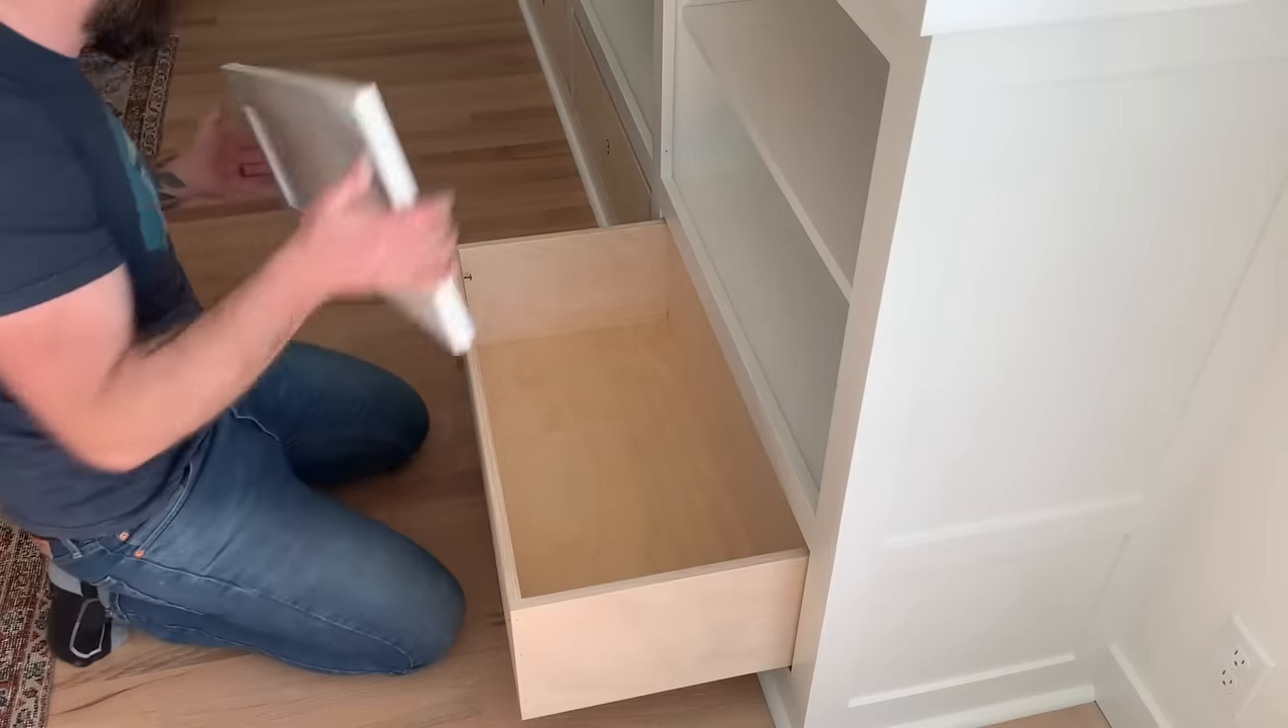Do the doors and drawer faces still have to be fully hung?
Yes.